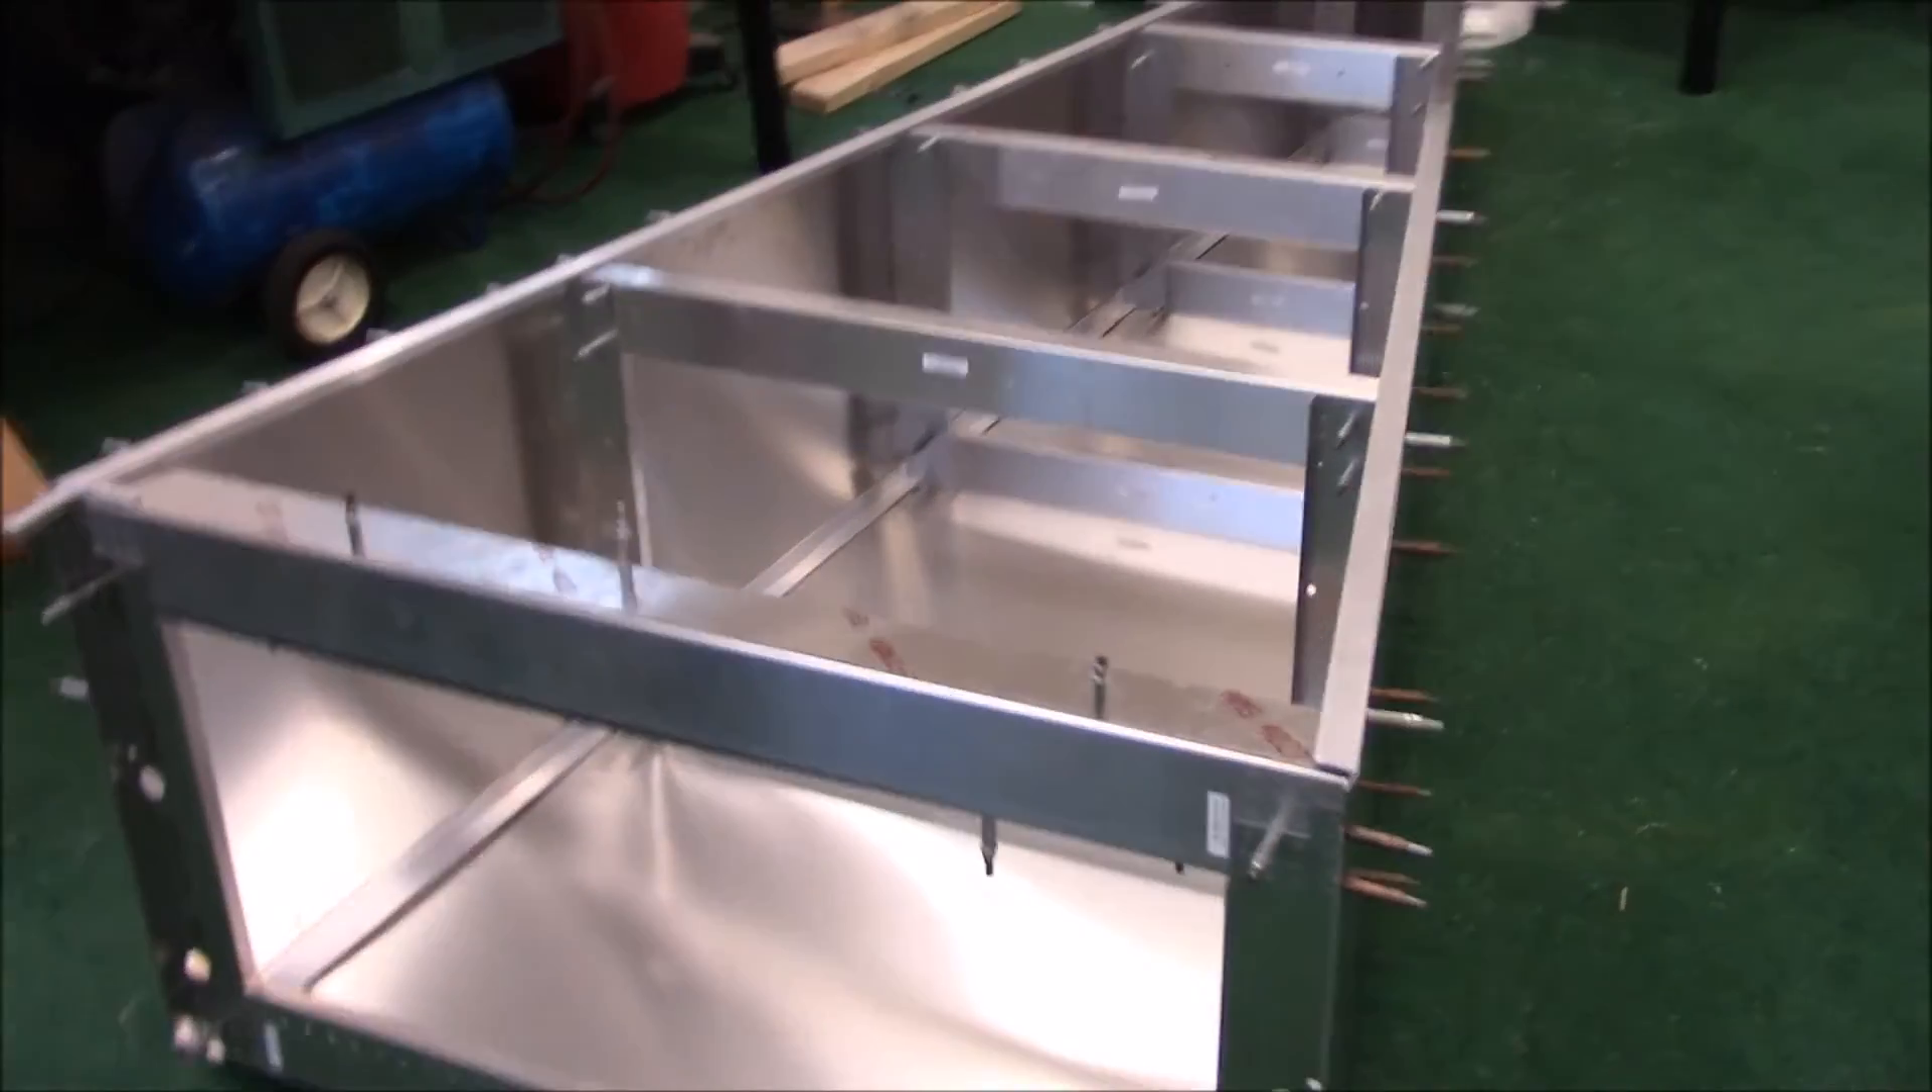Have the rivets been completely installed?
No.